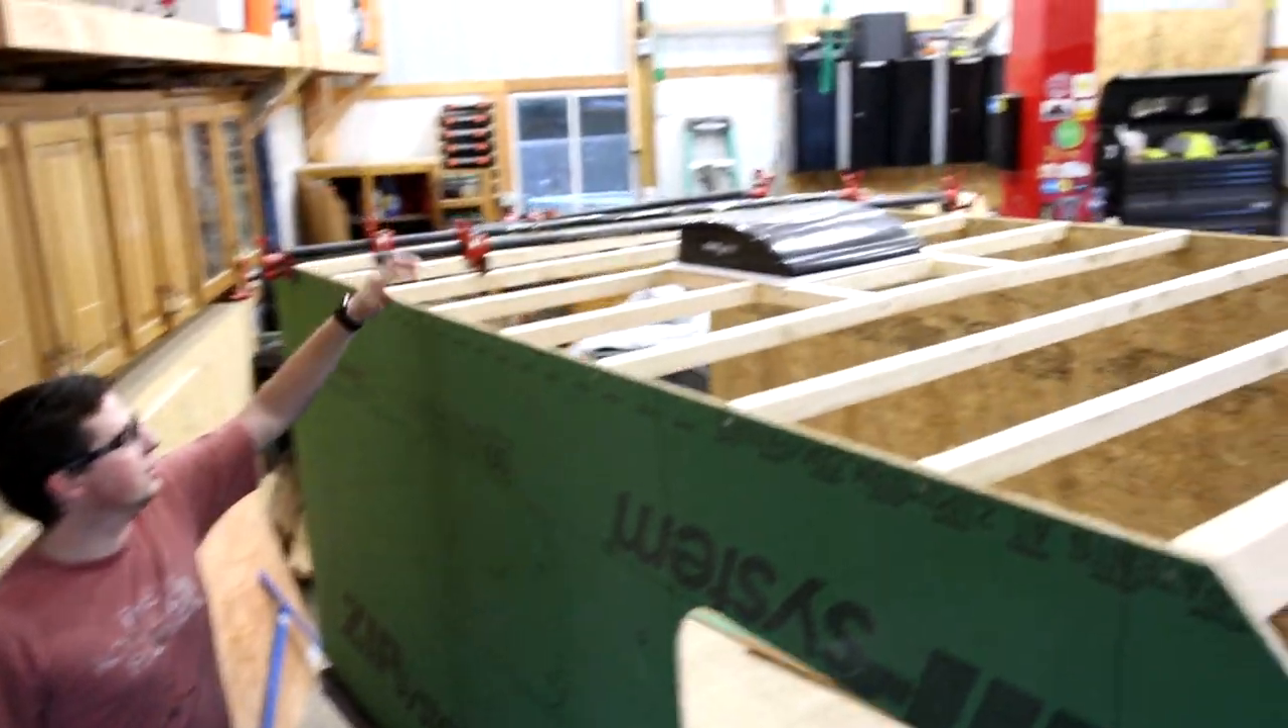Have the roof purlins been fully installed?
Yes.